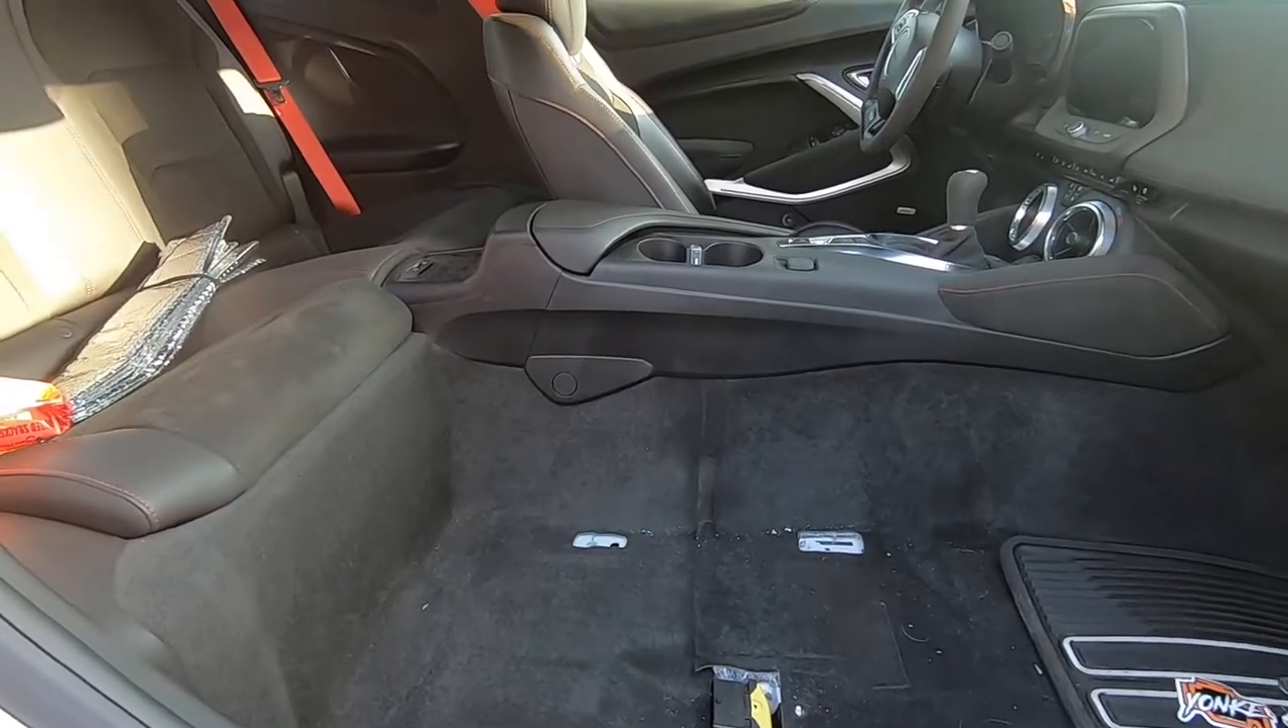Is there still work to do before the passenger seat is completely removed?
No.